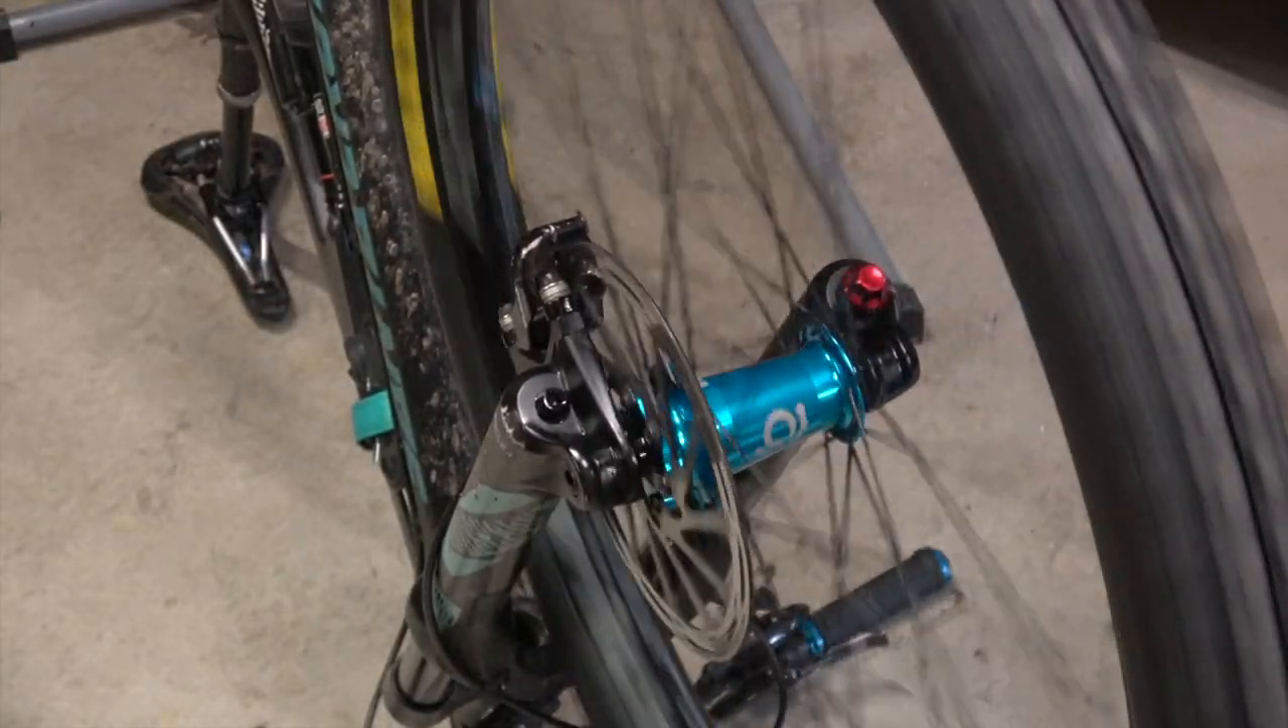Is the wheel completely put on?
Yes.